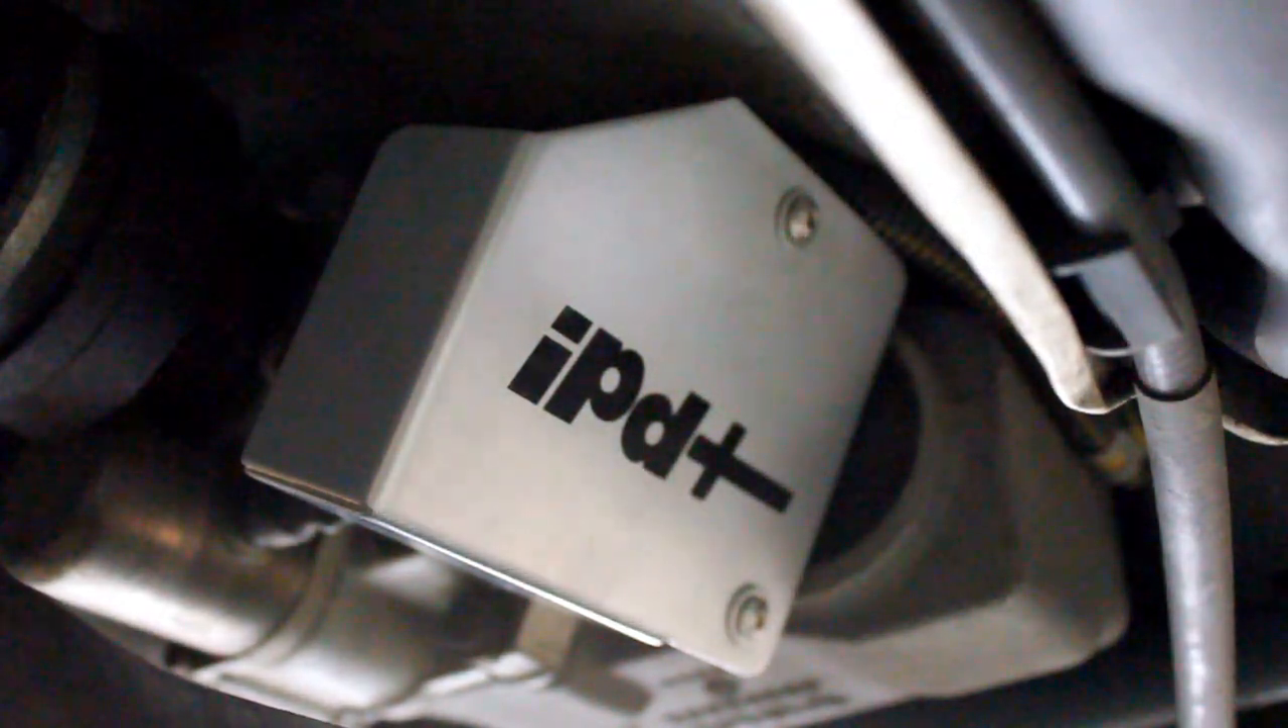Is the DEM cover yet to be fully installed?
No.